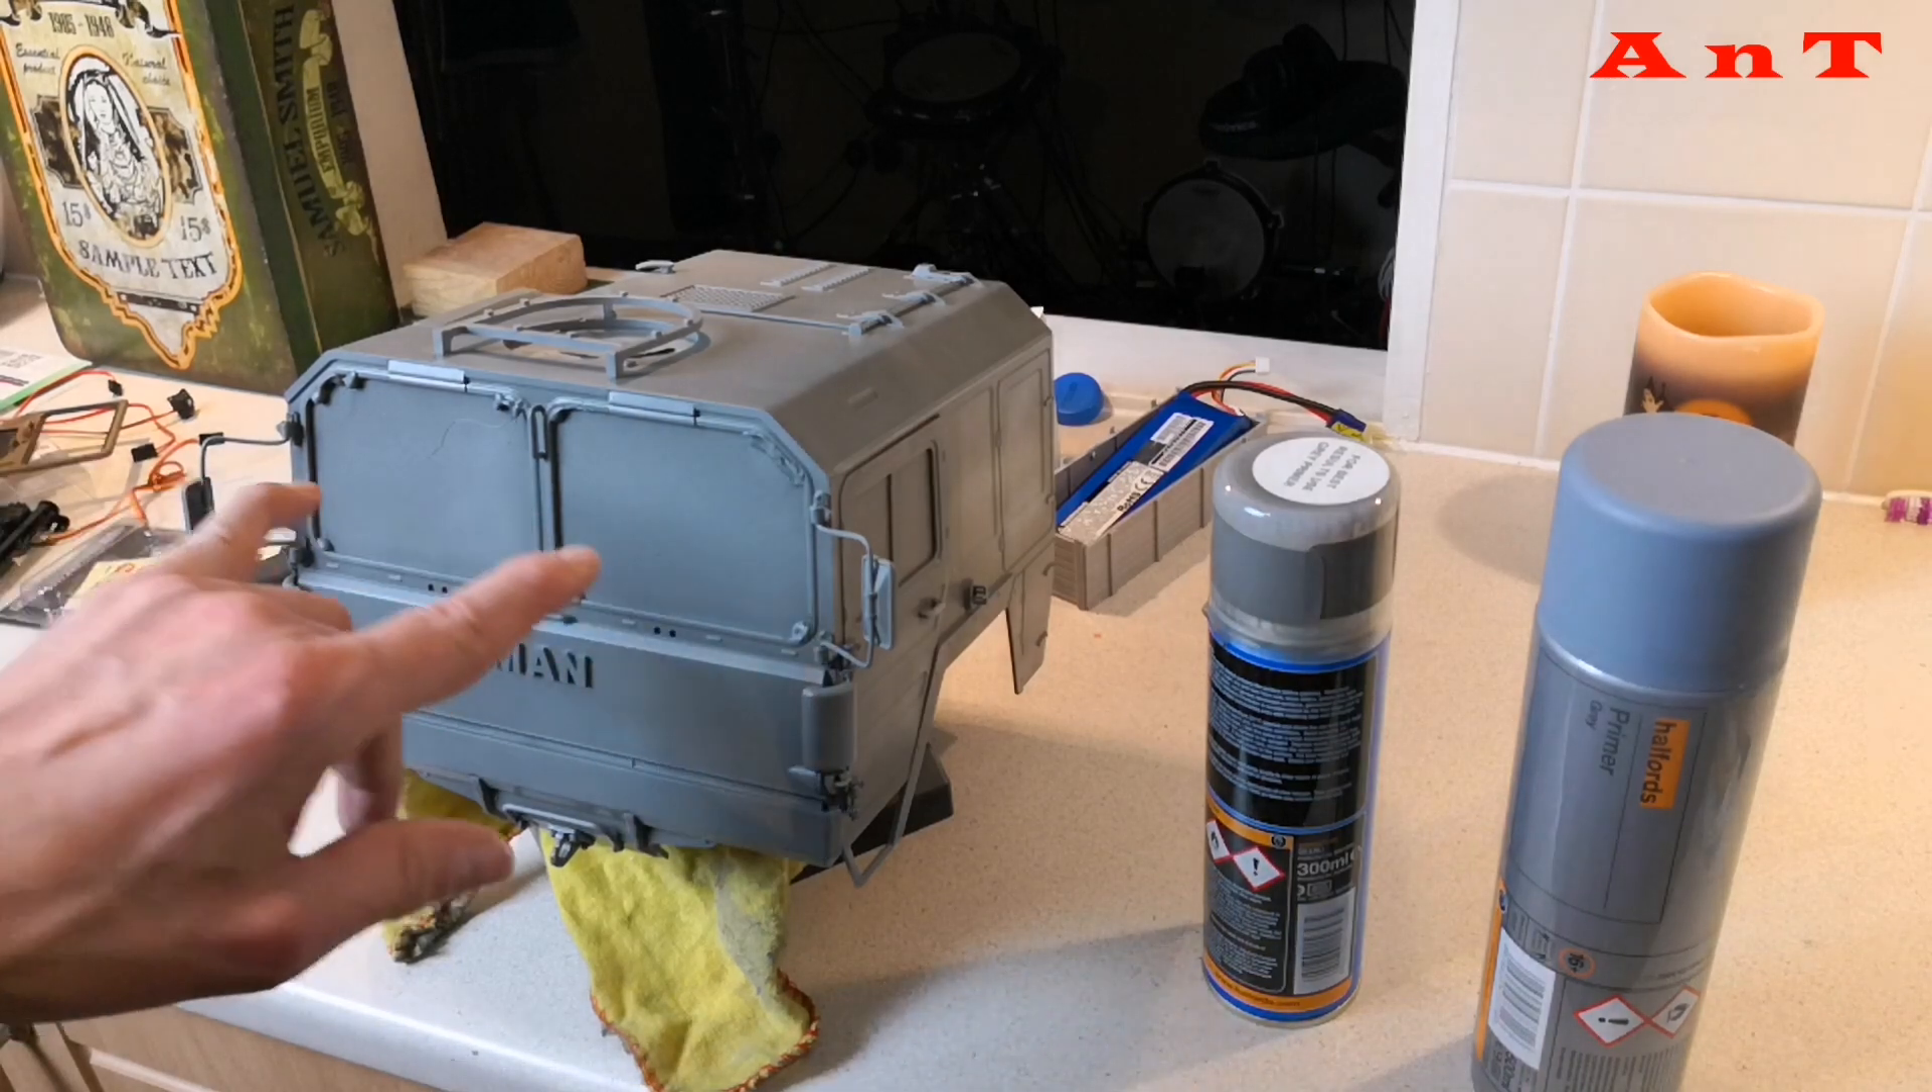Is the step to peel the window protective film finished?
No.